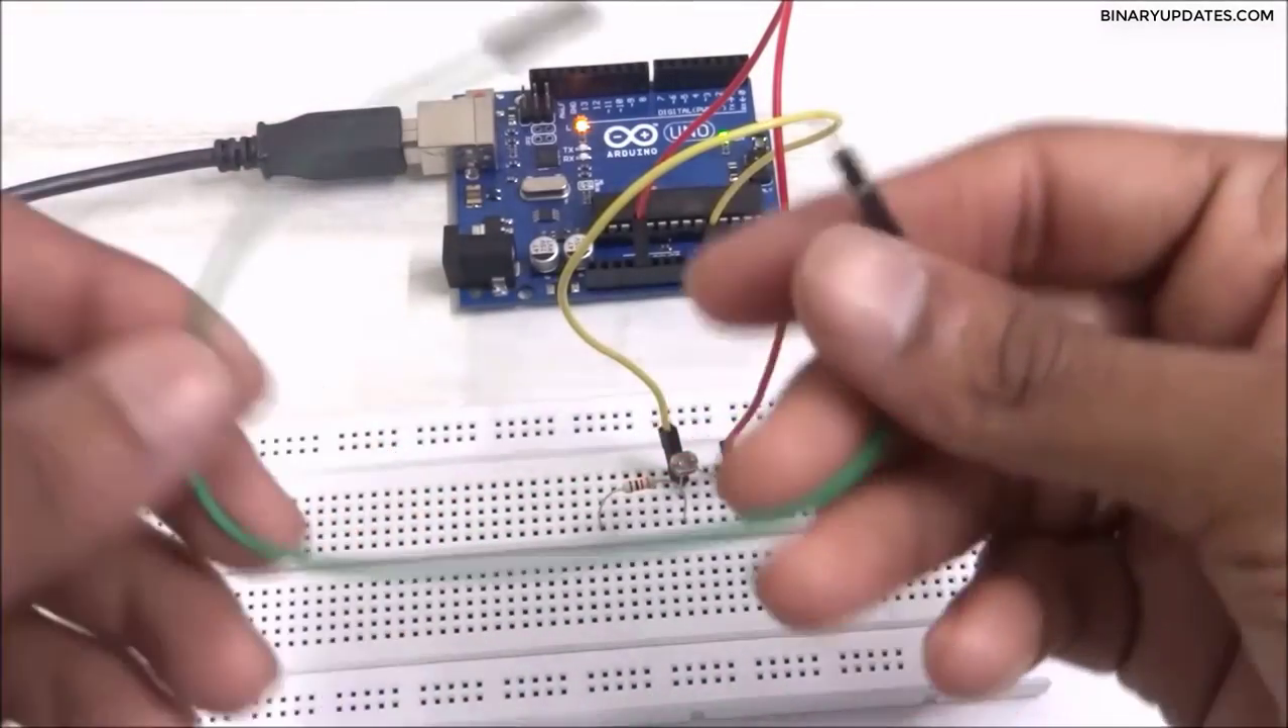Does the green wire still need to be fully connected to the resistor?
Yes.